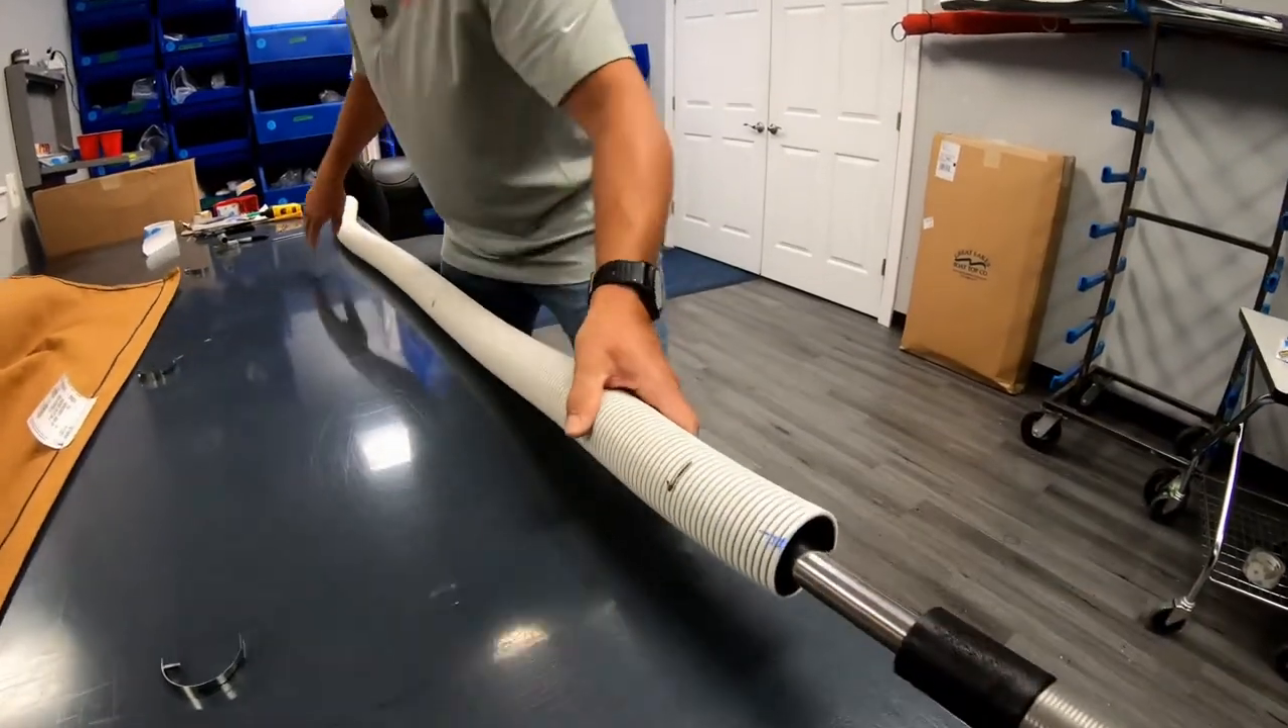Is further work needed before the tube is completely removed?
Yes.